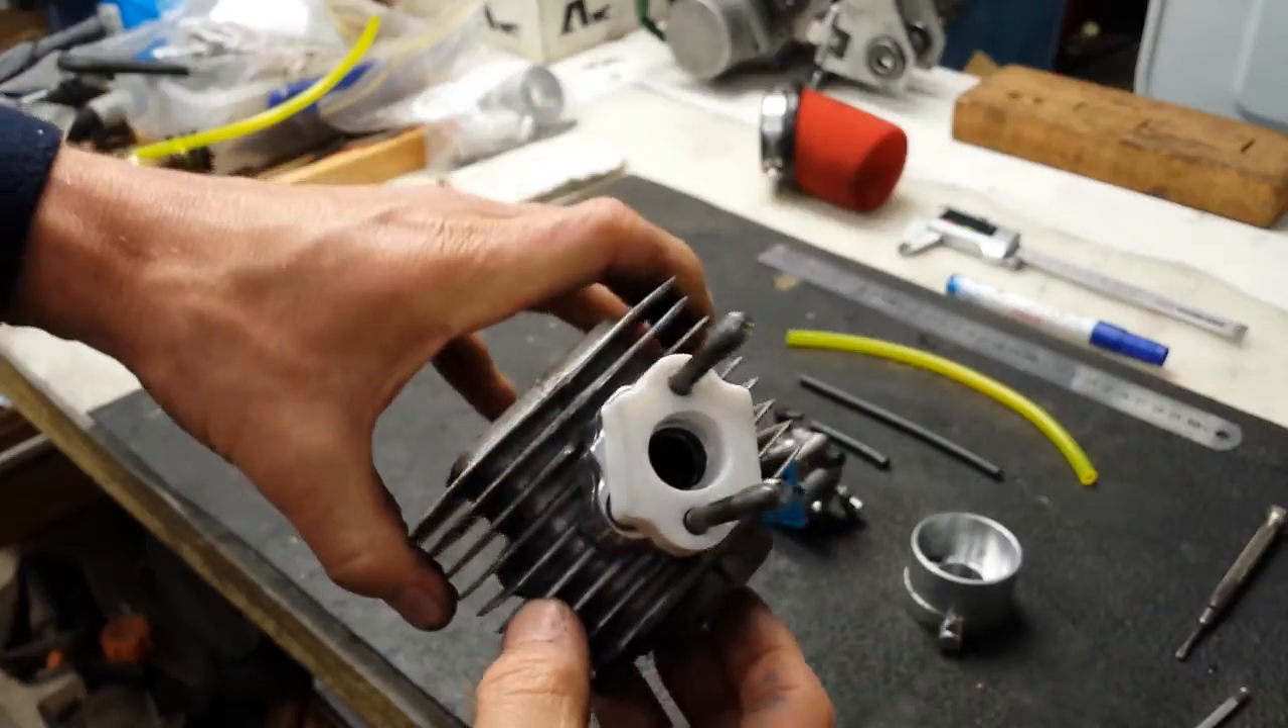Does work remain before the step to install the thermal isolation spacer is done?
No.